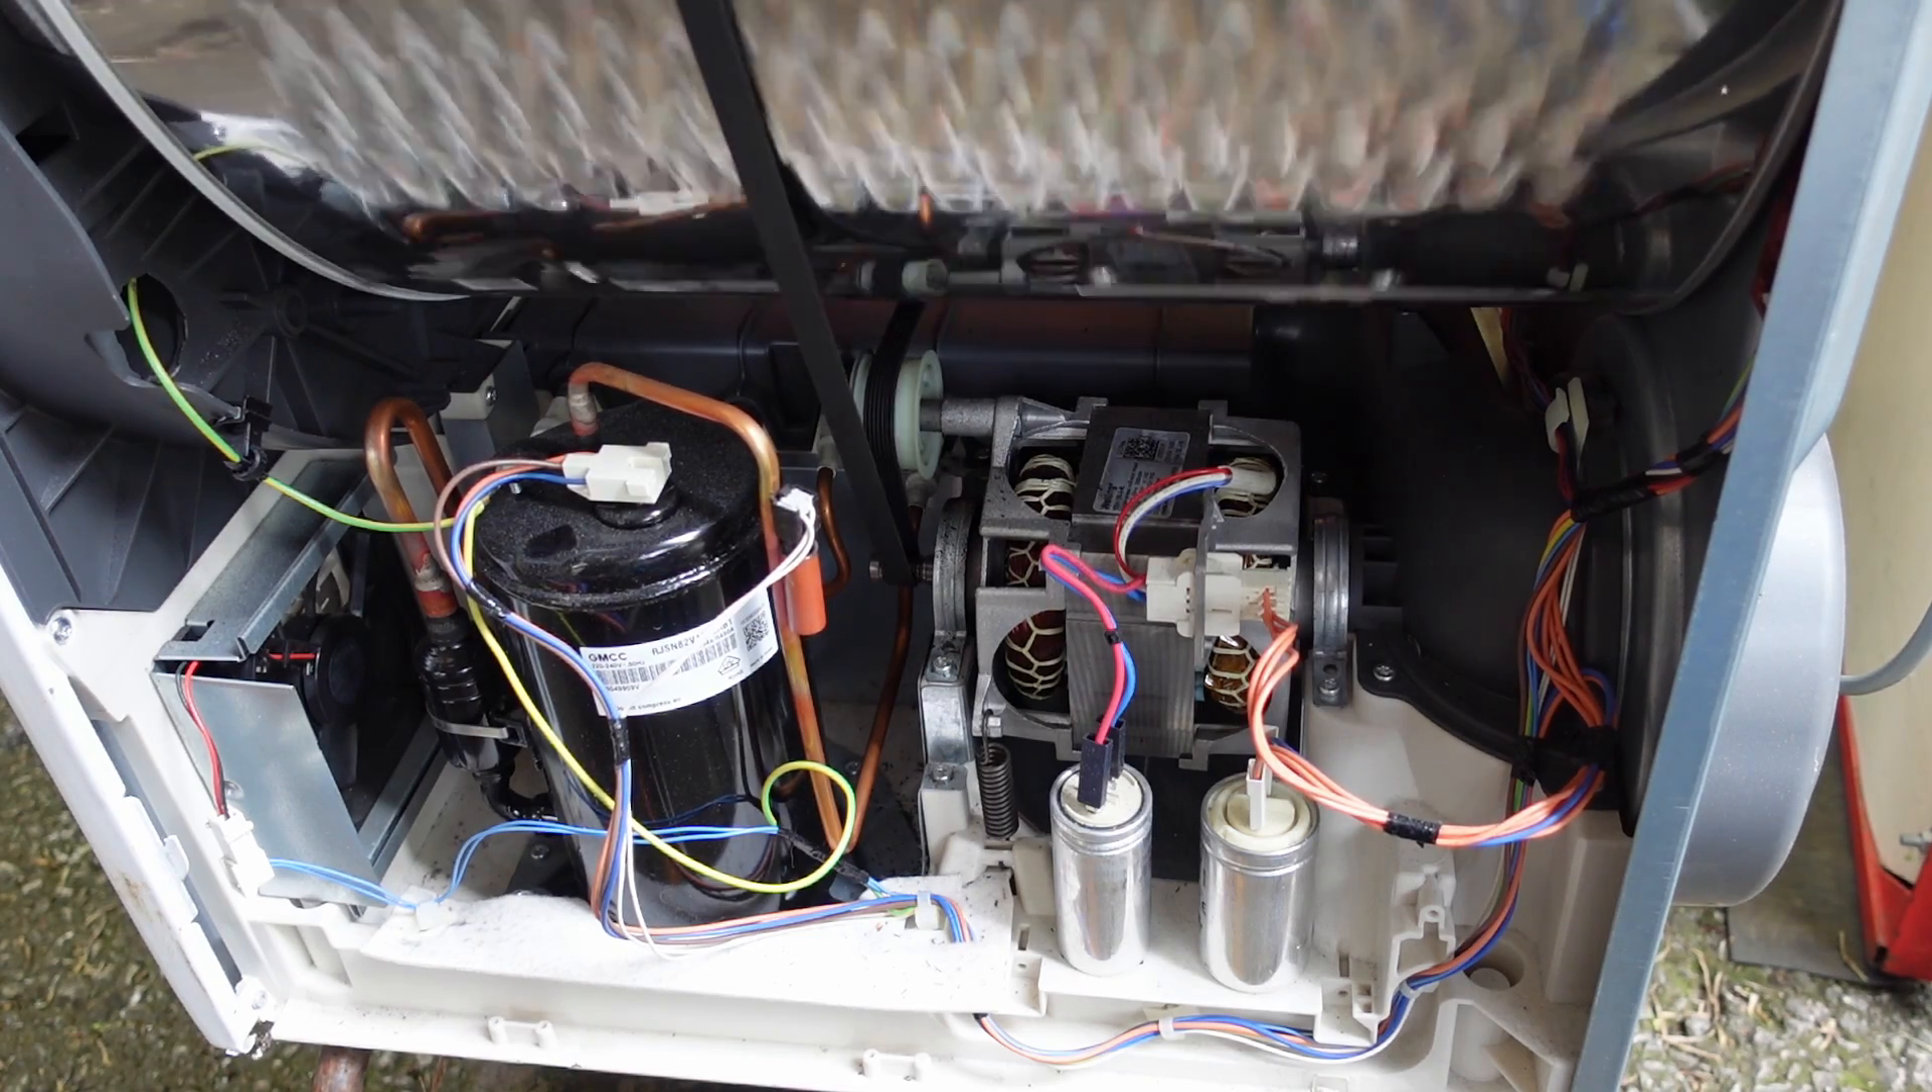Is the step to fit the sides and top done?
No.